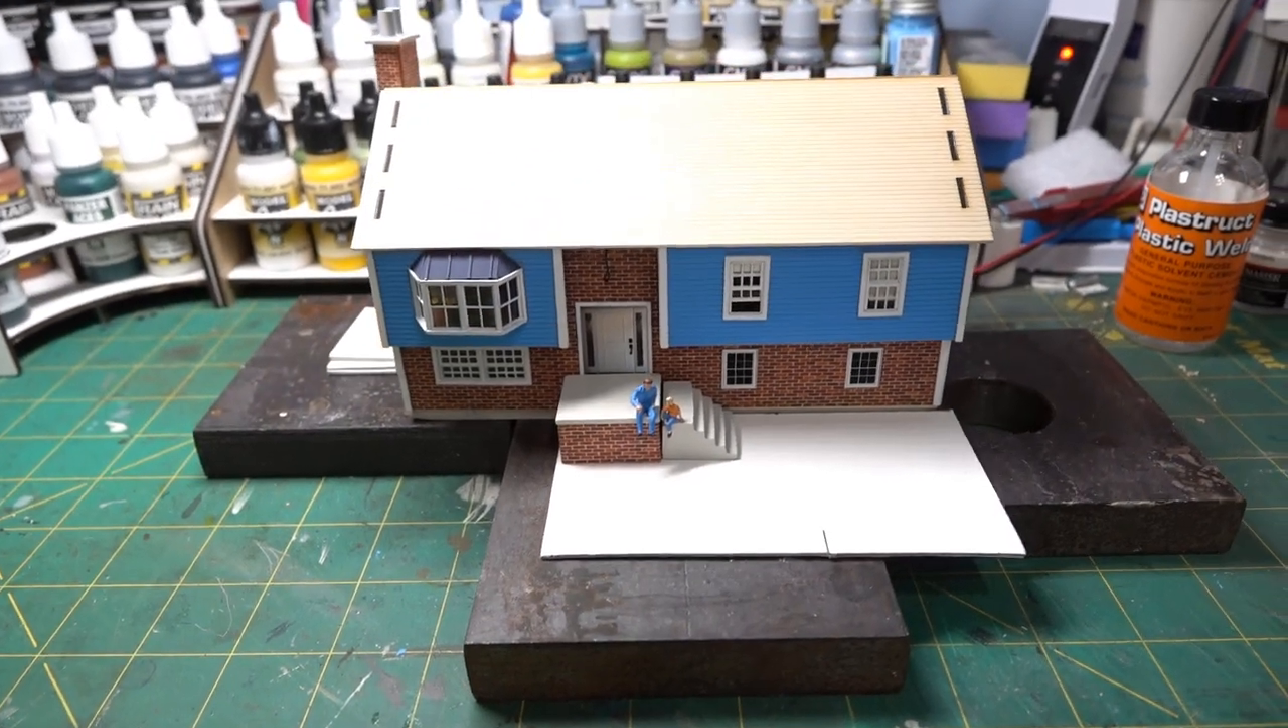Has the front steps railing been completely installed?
No.